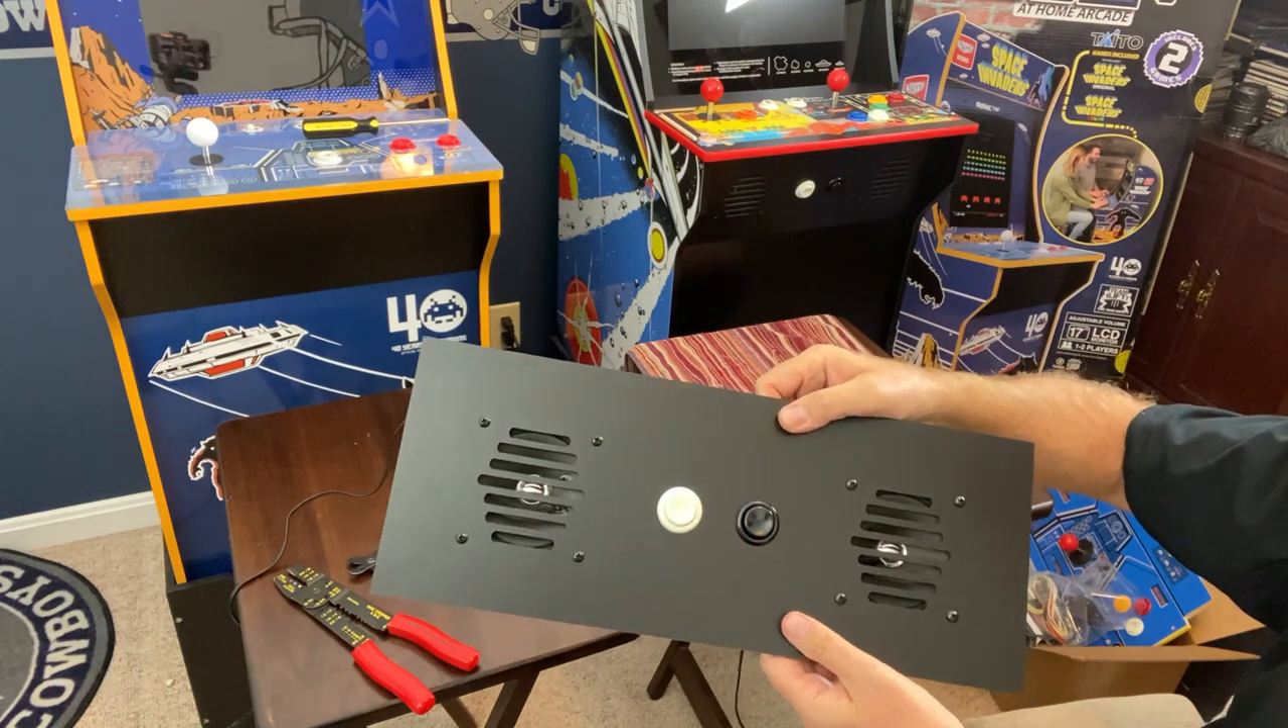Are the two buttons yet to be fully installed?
No.